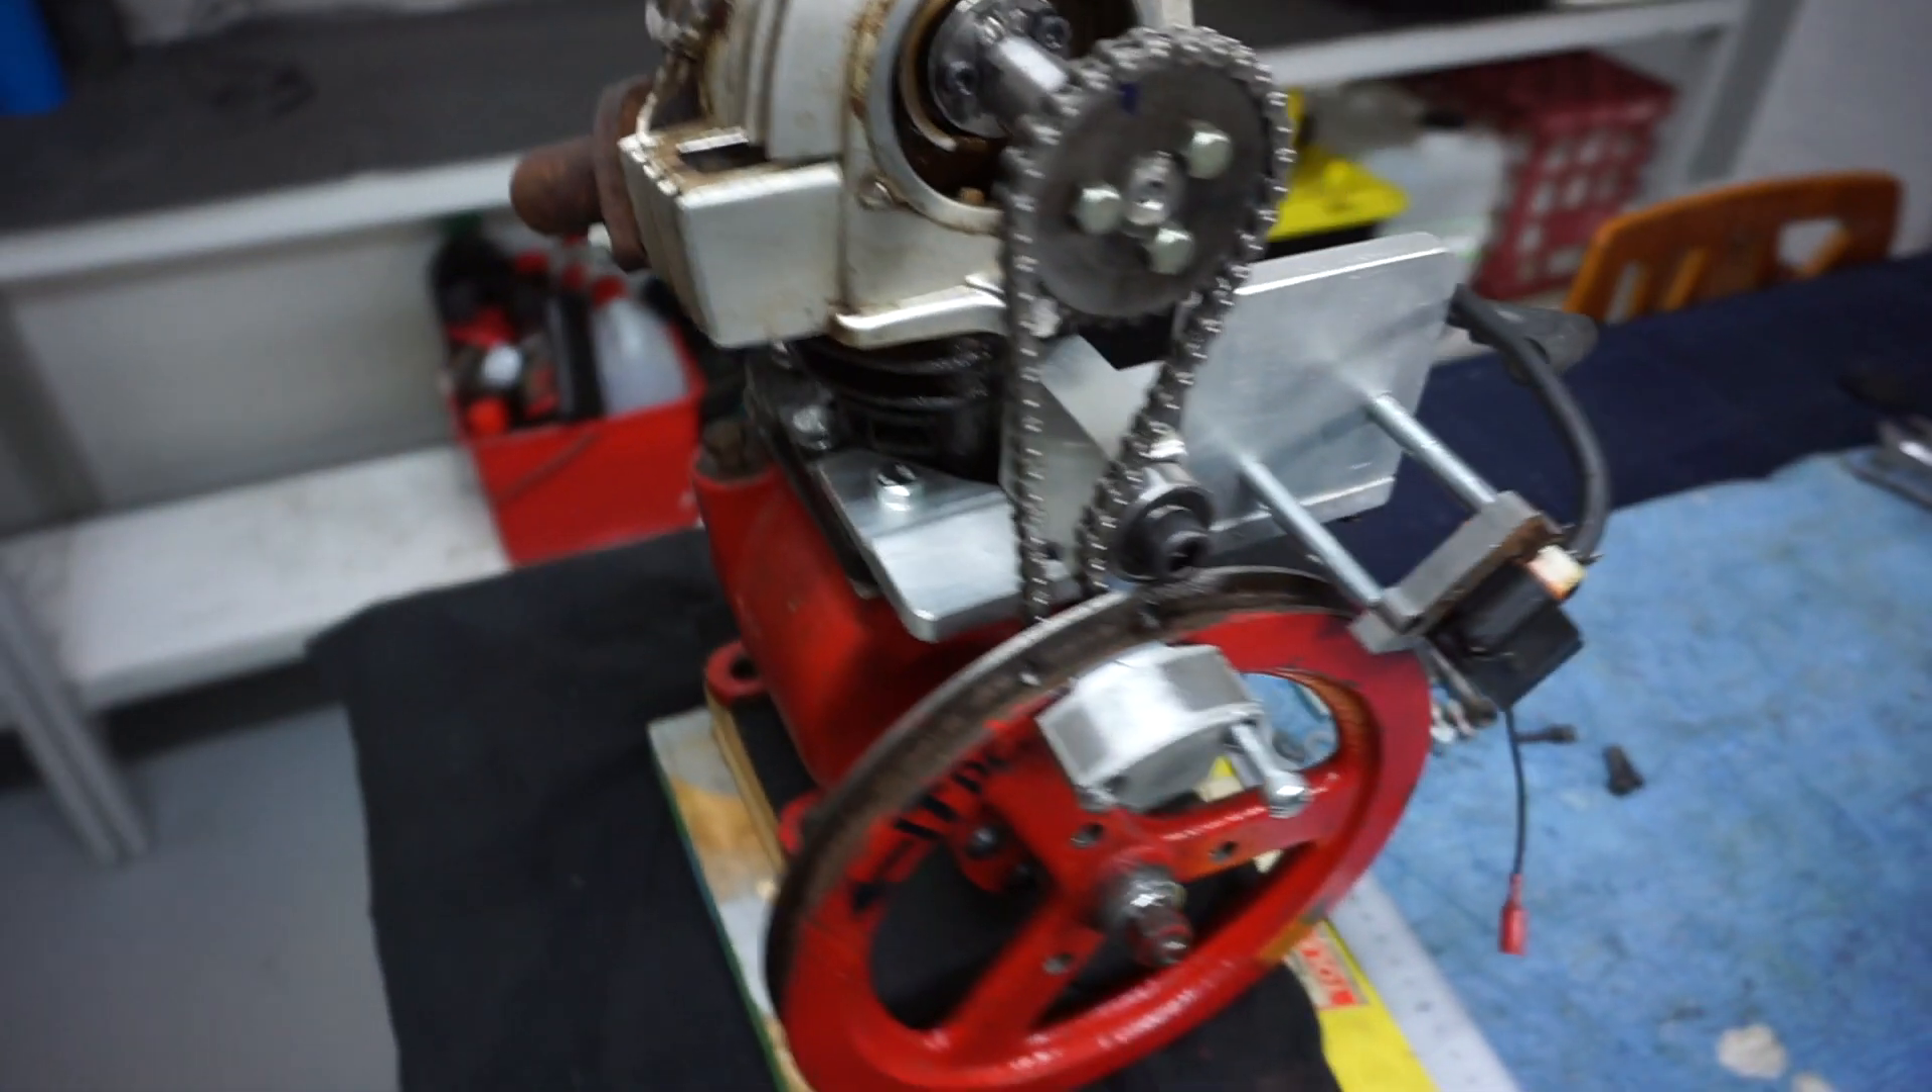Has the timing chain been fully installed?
Yes.